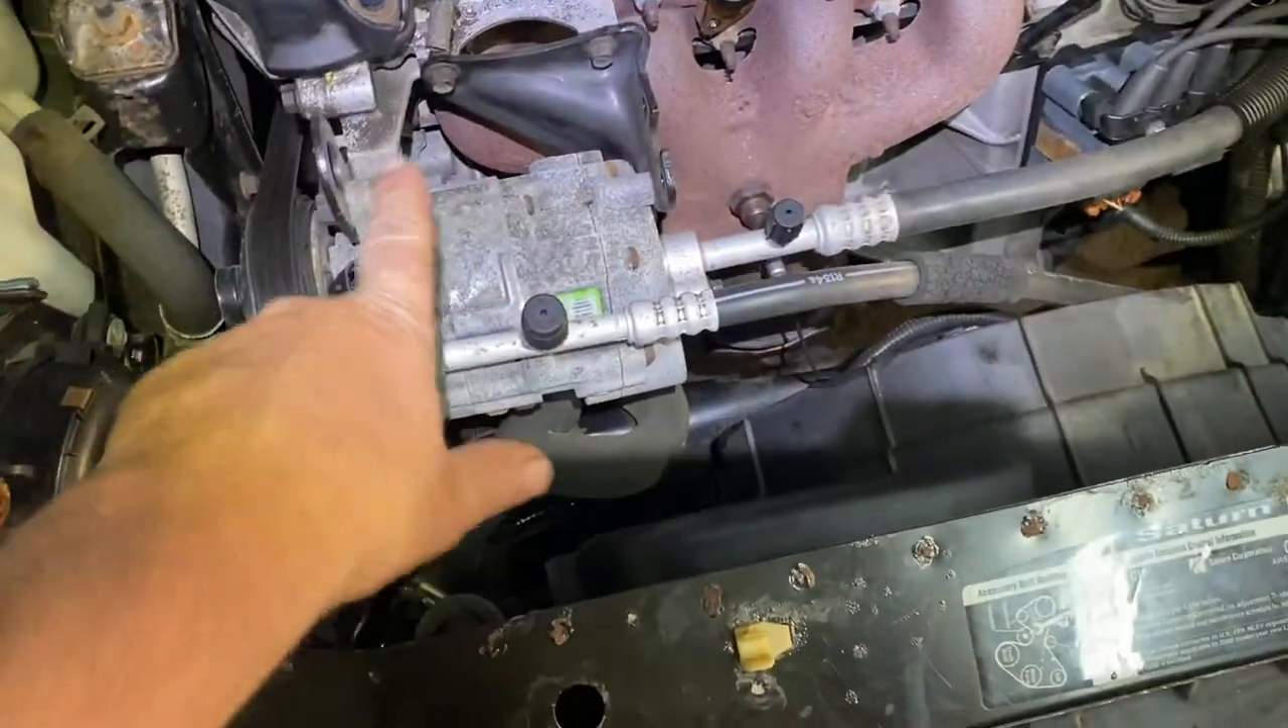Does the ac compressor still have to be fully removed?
Yes.